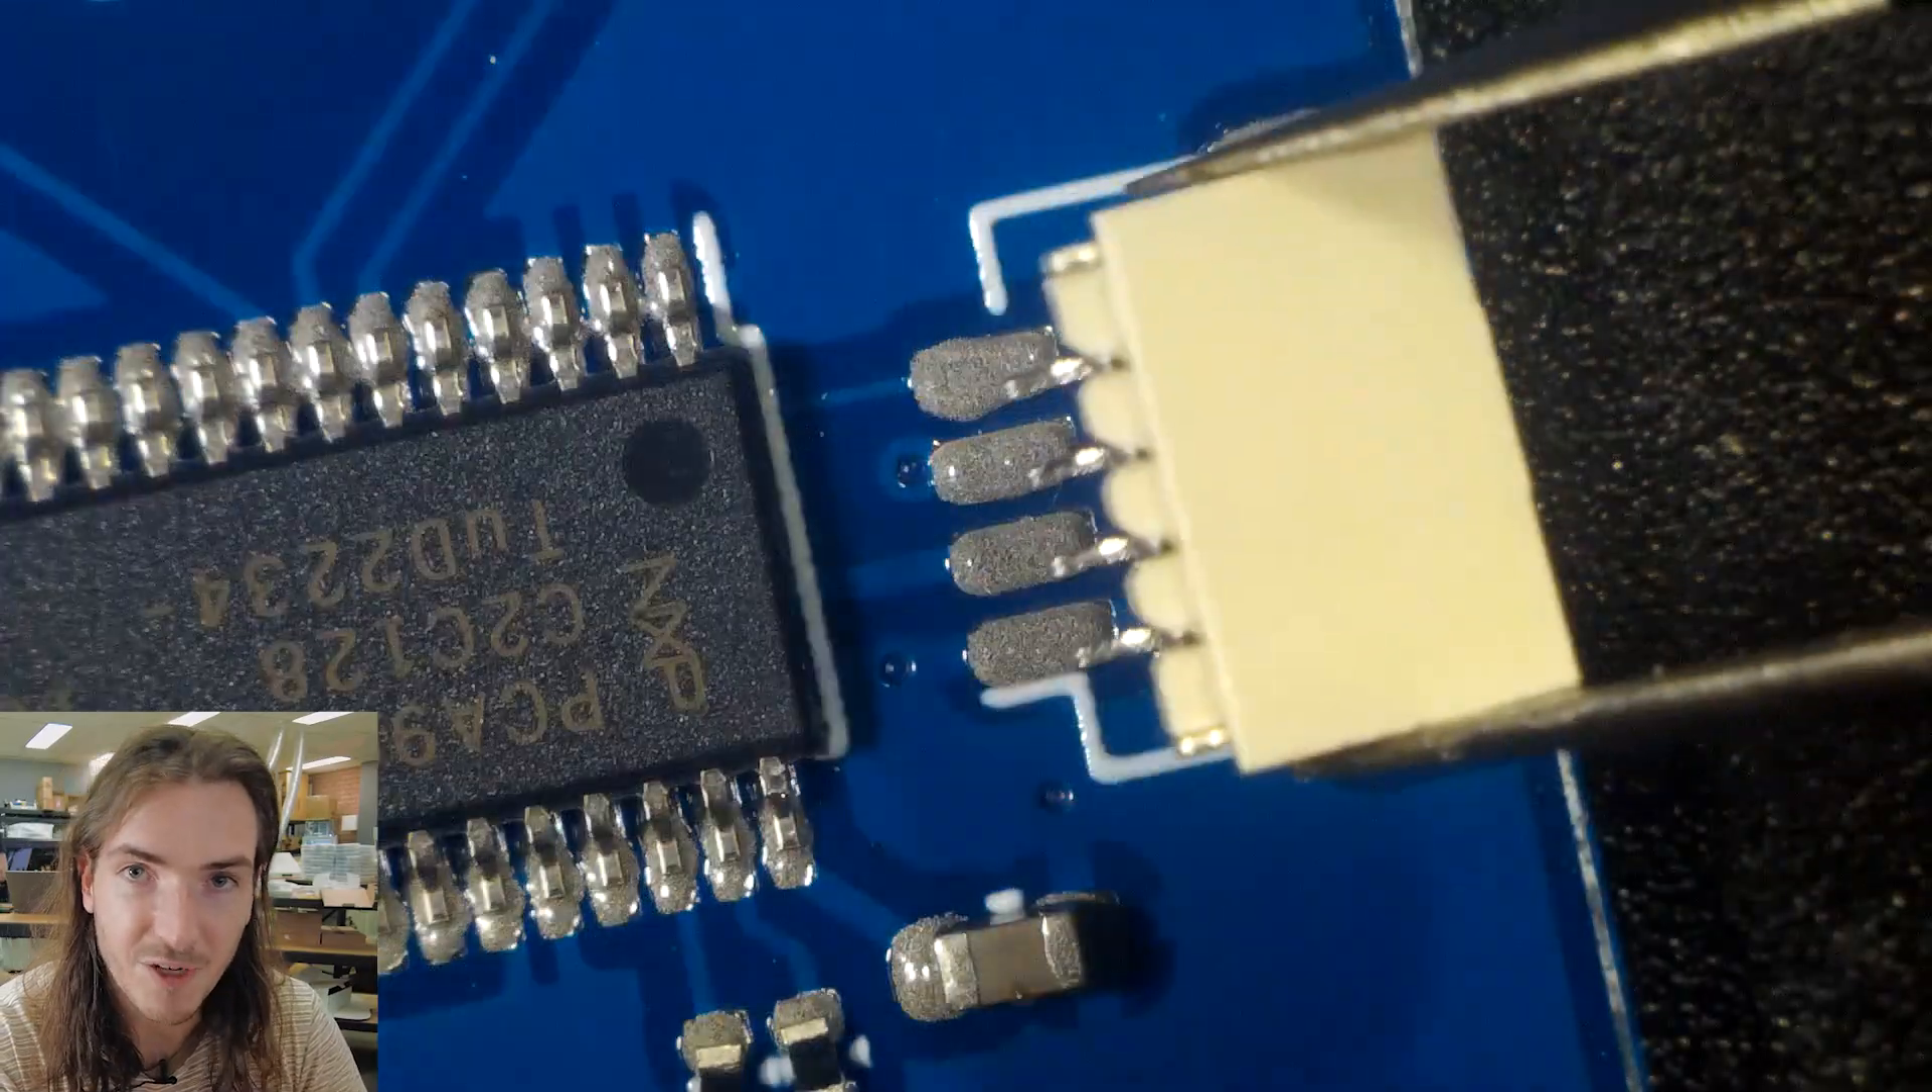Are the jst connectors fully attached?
No.